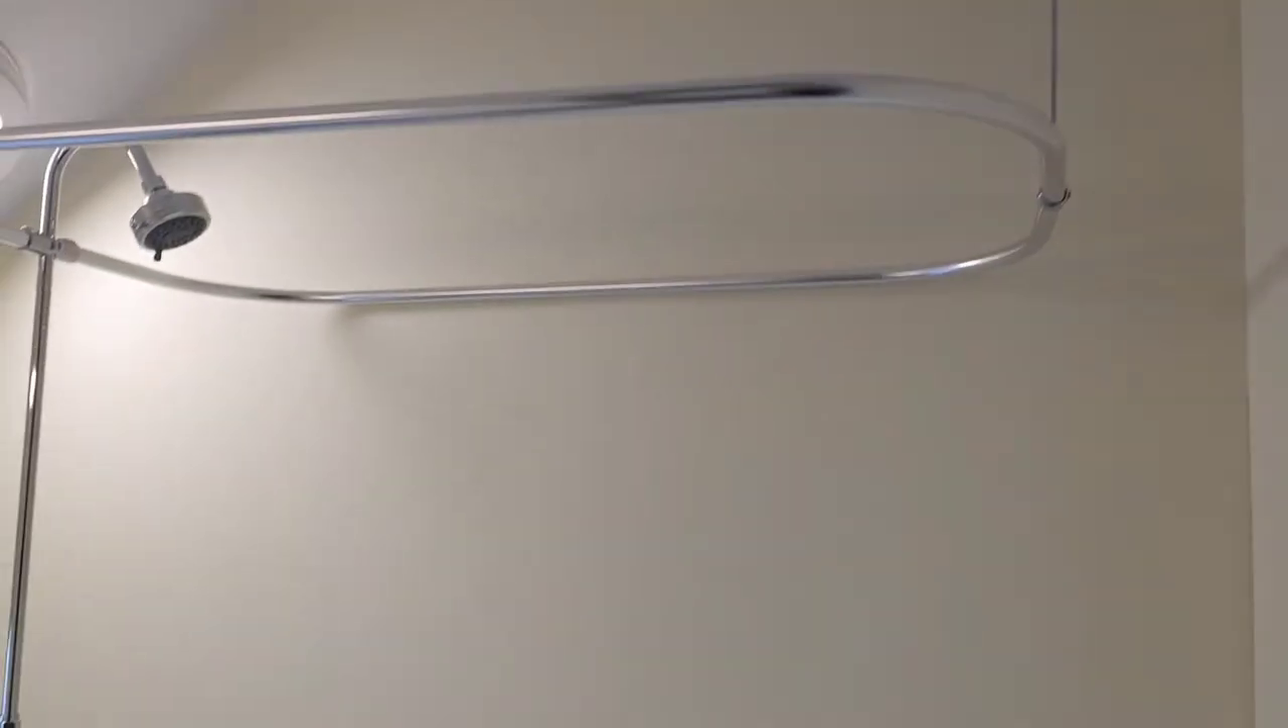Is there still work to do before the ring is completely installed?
No.